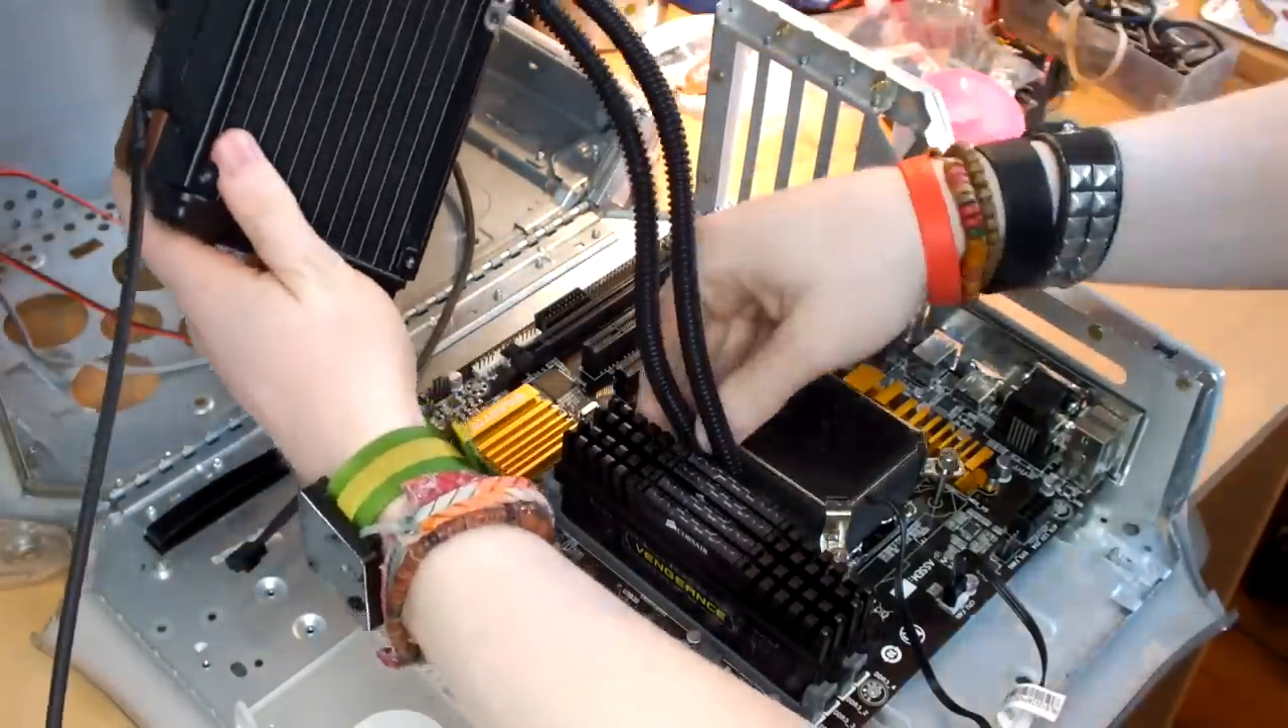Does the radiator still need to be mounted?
Yes.